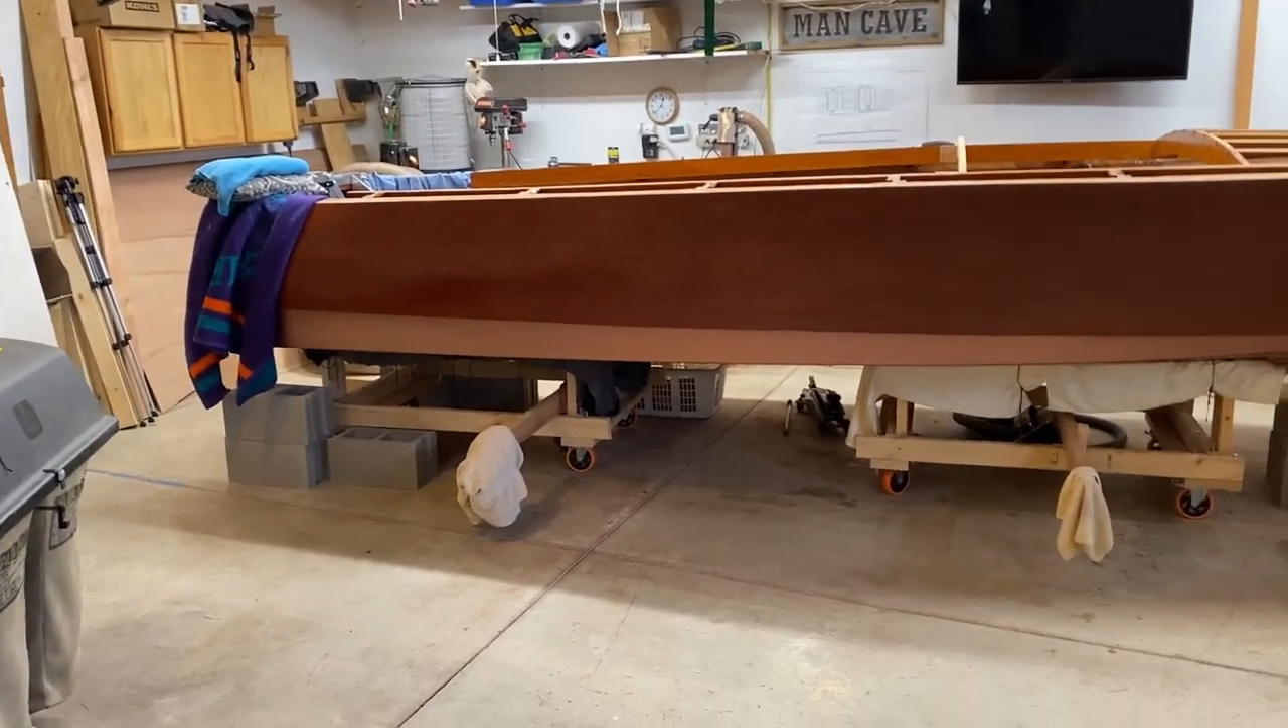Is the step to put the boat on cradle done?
Yes.